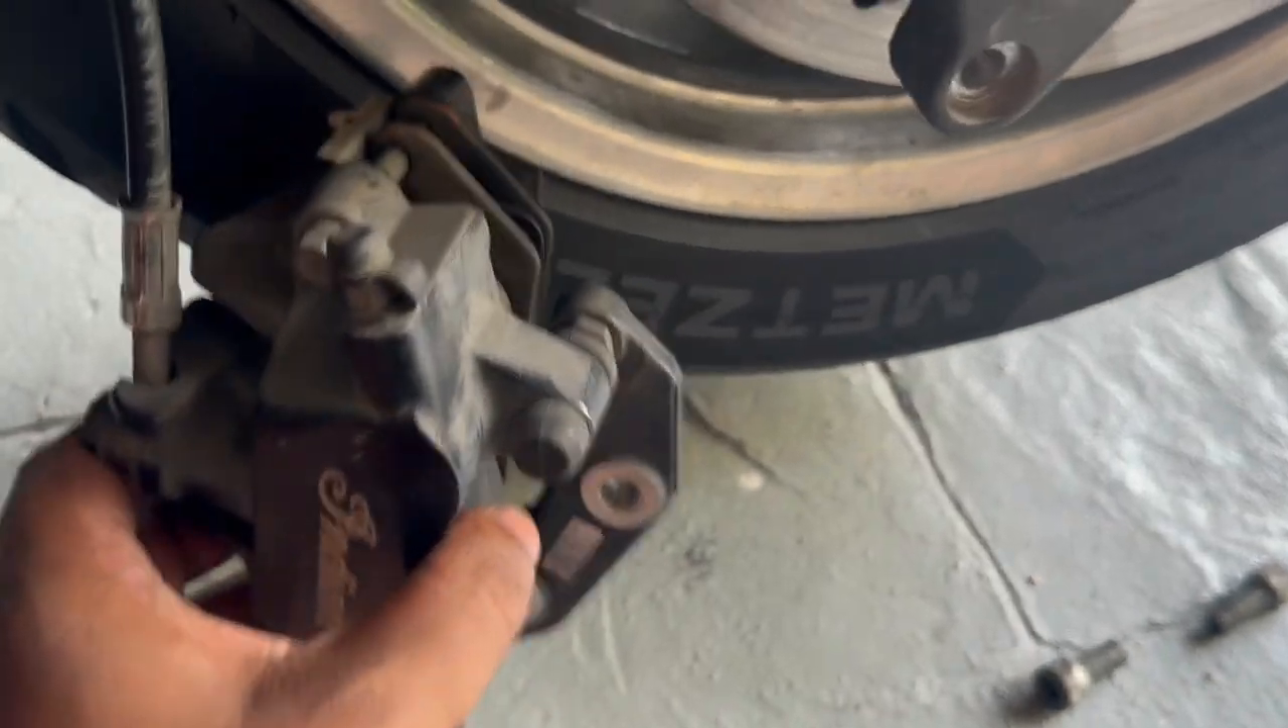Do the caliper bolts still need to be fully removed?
No.